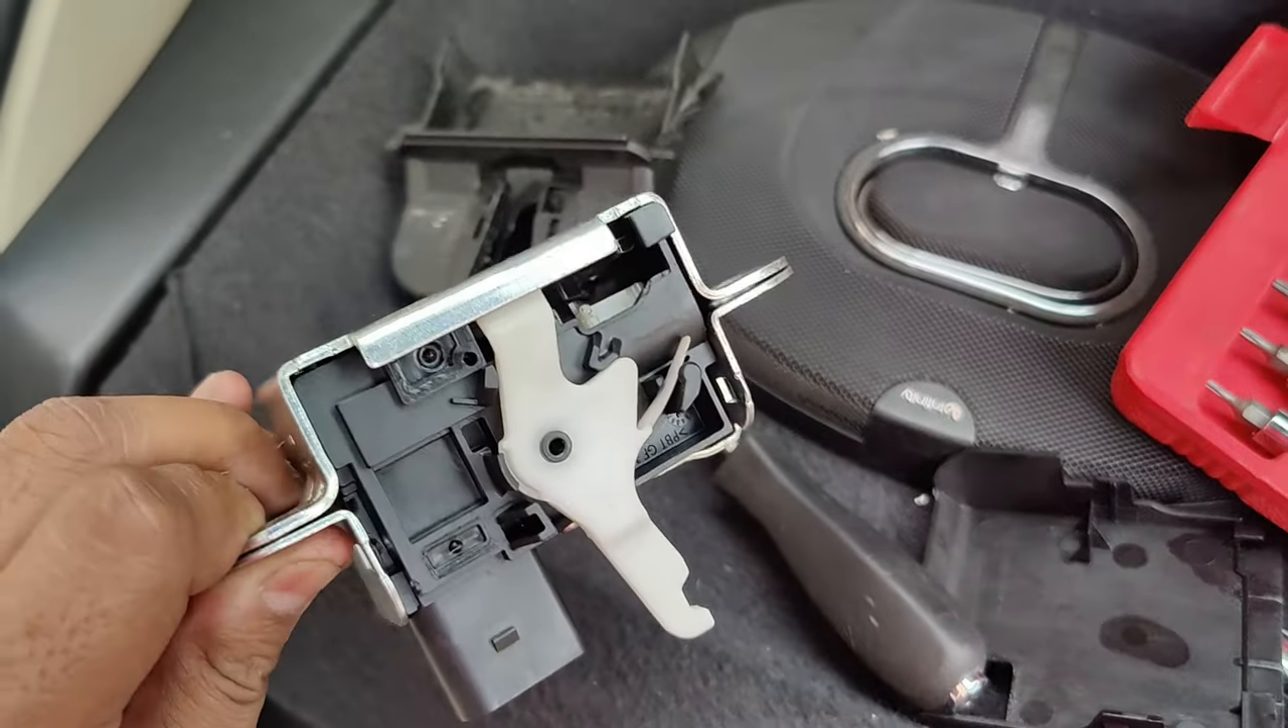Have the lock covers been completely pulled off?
Yes.